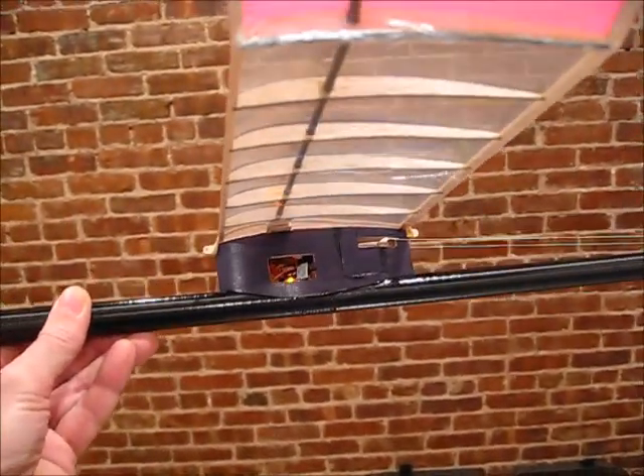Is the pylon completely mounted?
Yes.